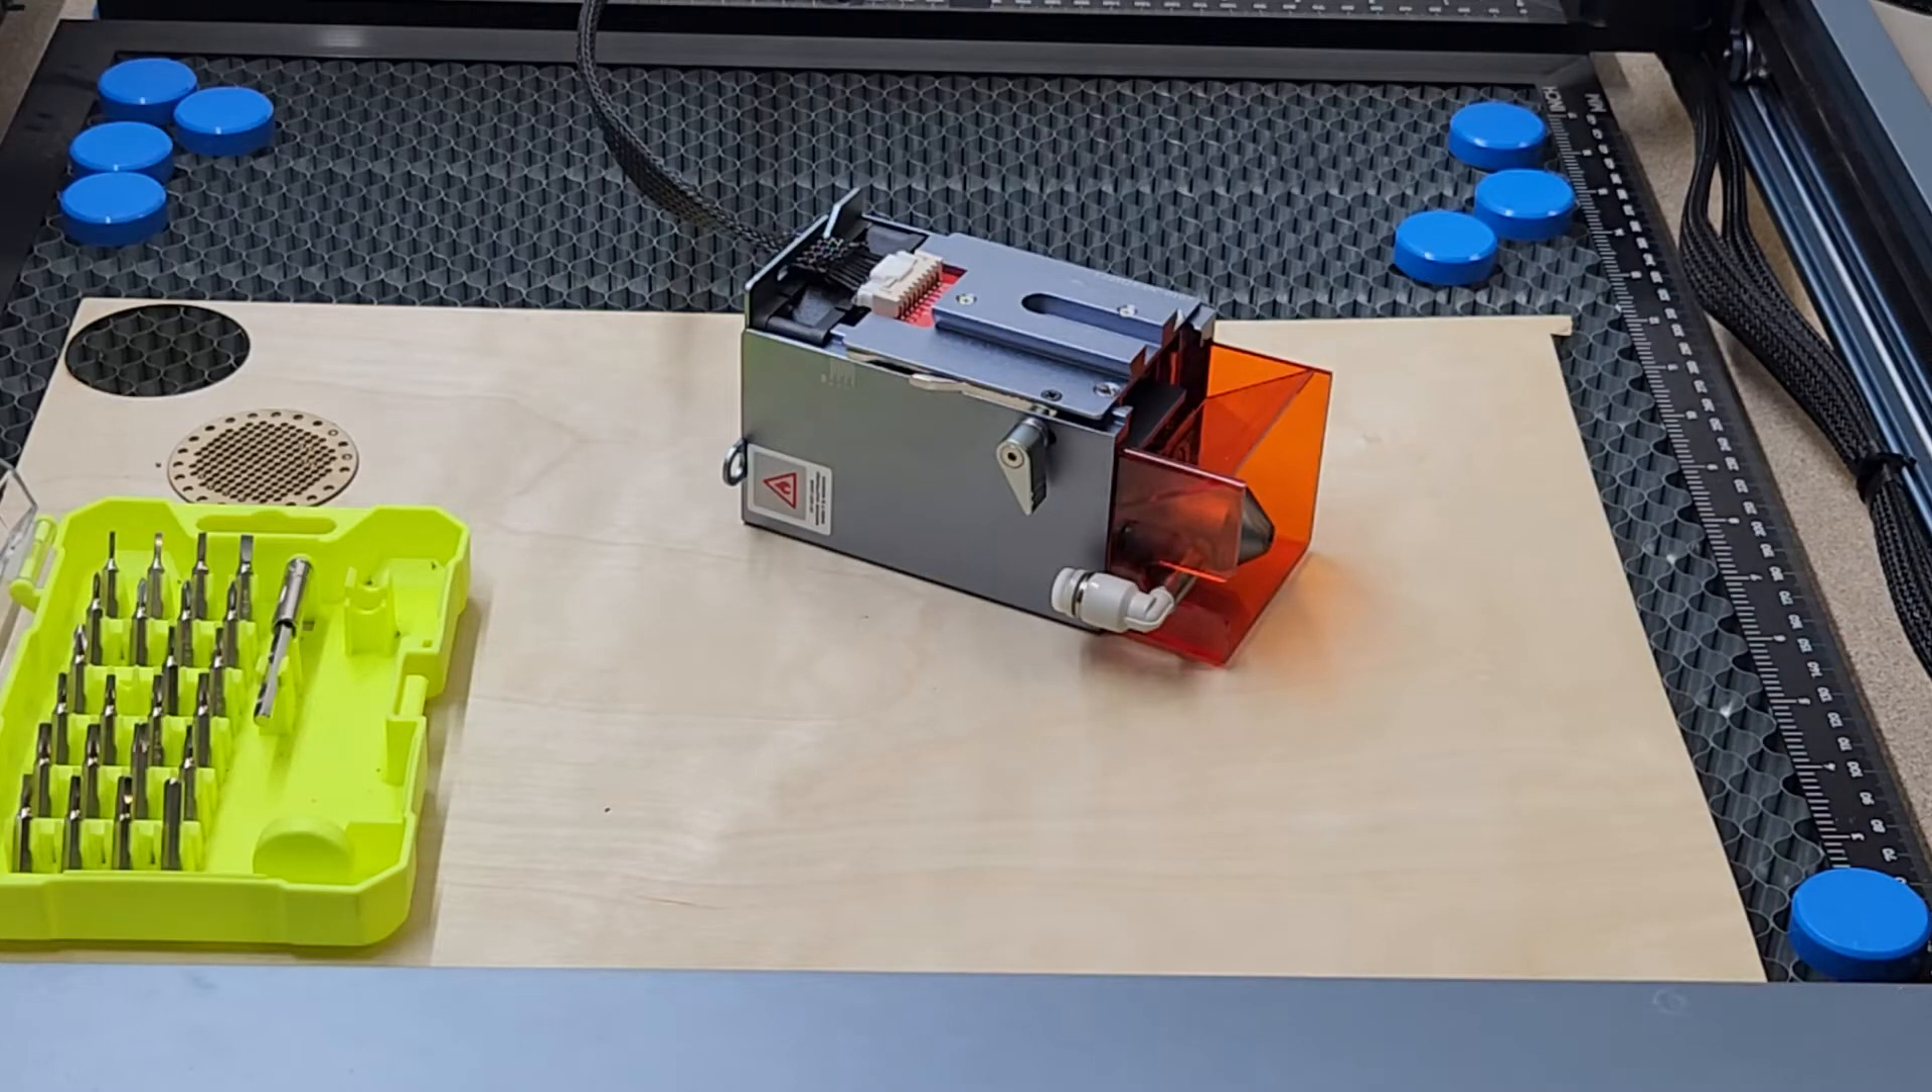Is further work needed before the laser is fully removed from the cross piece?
No.